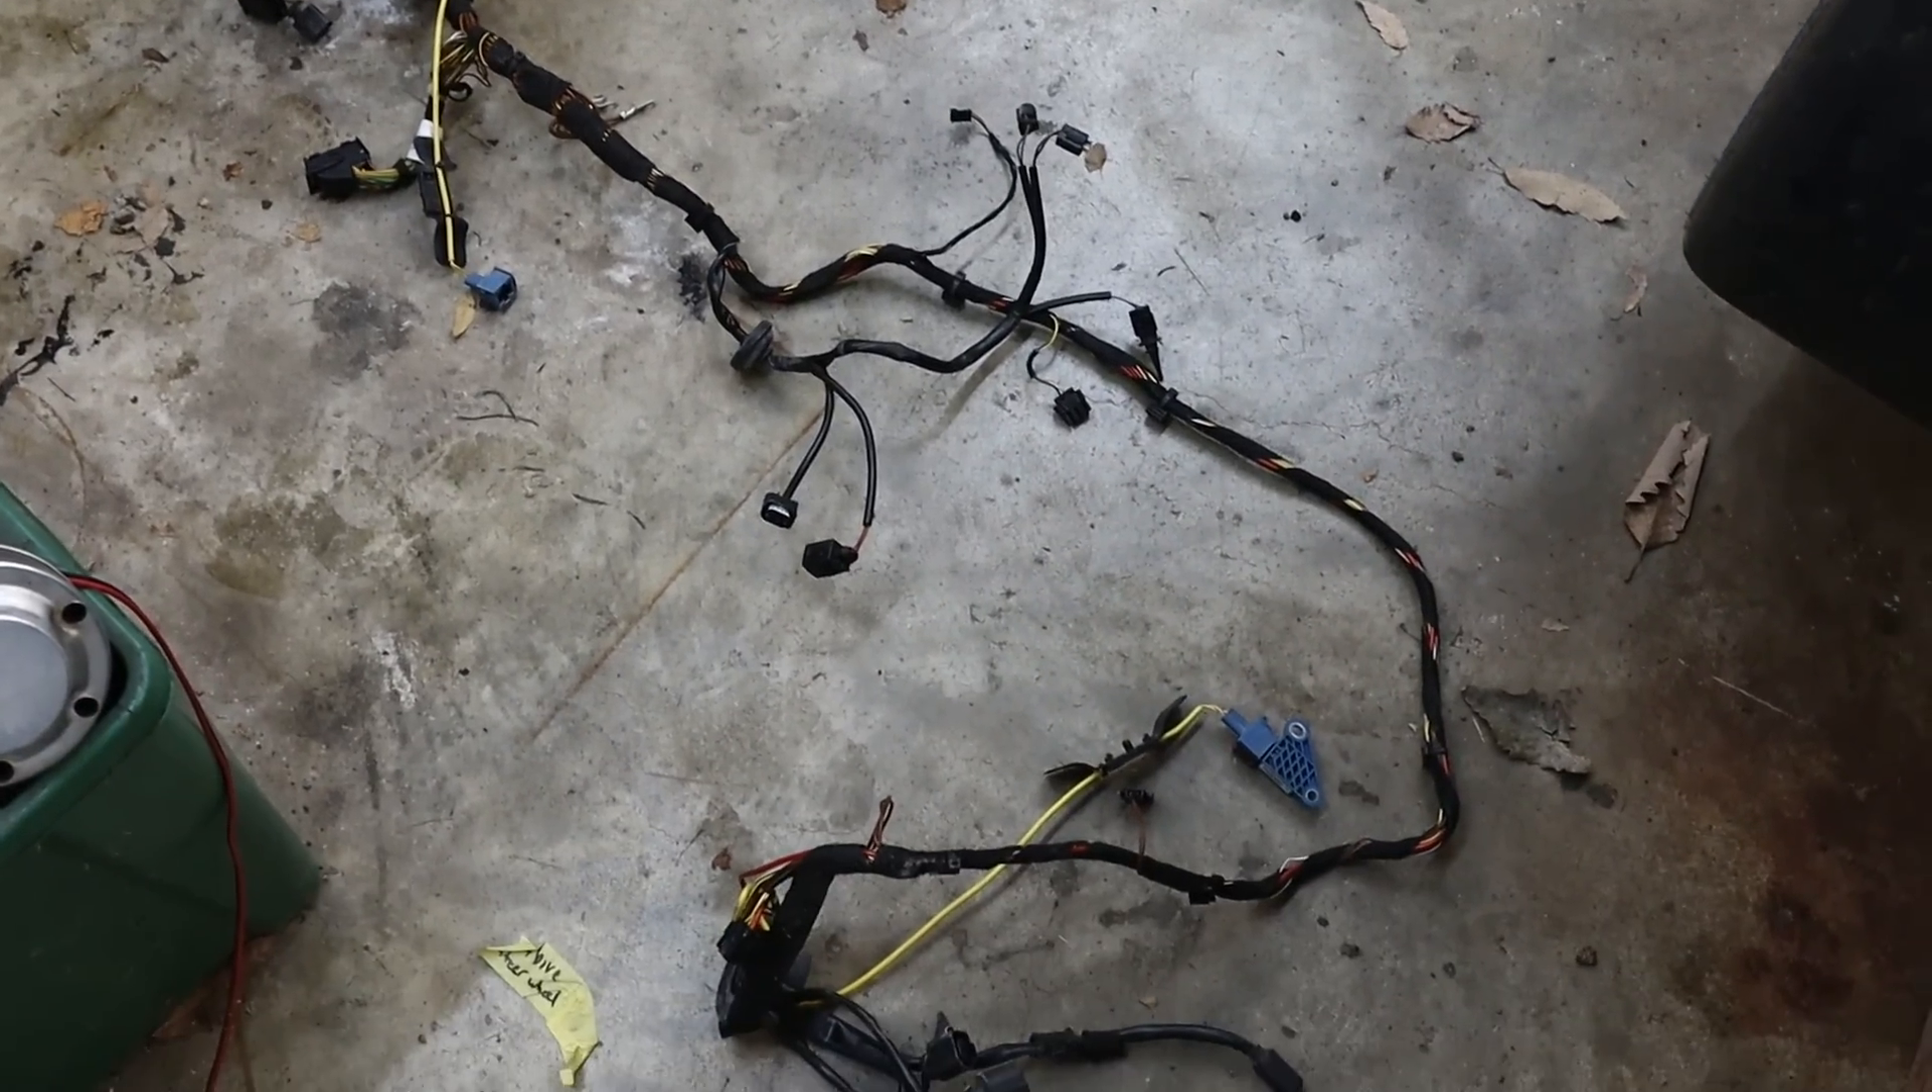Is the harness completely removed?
Yes.